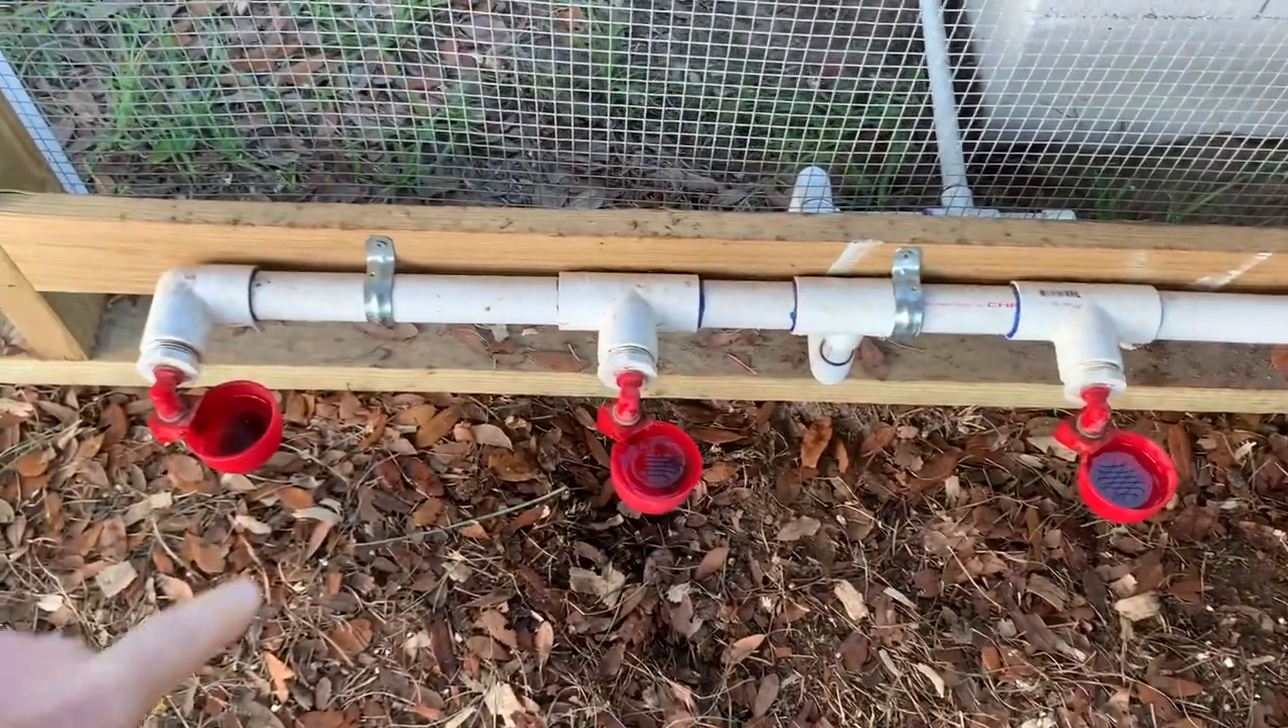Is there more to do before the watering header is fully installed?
No.